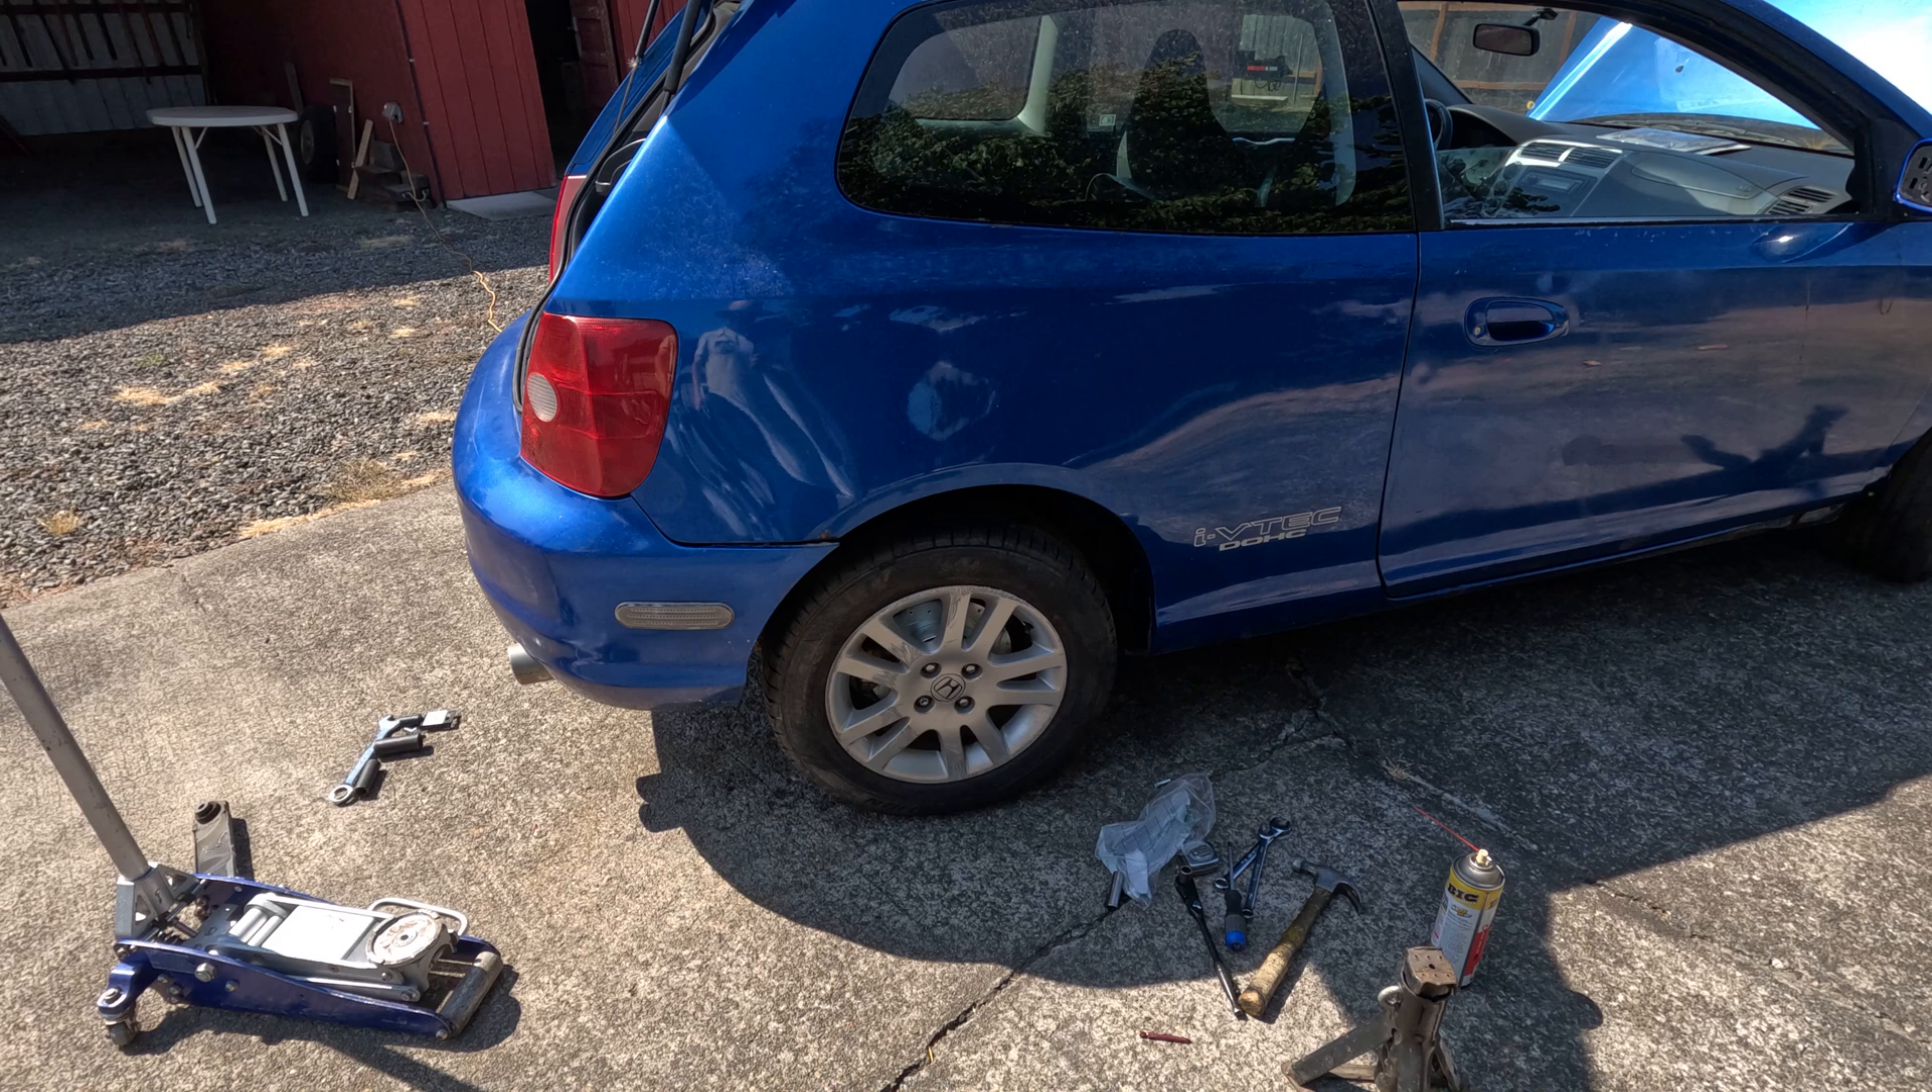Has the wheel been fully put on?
Yes.